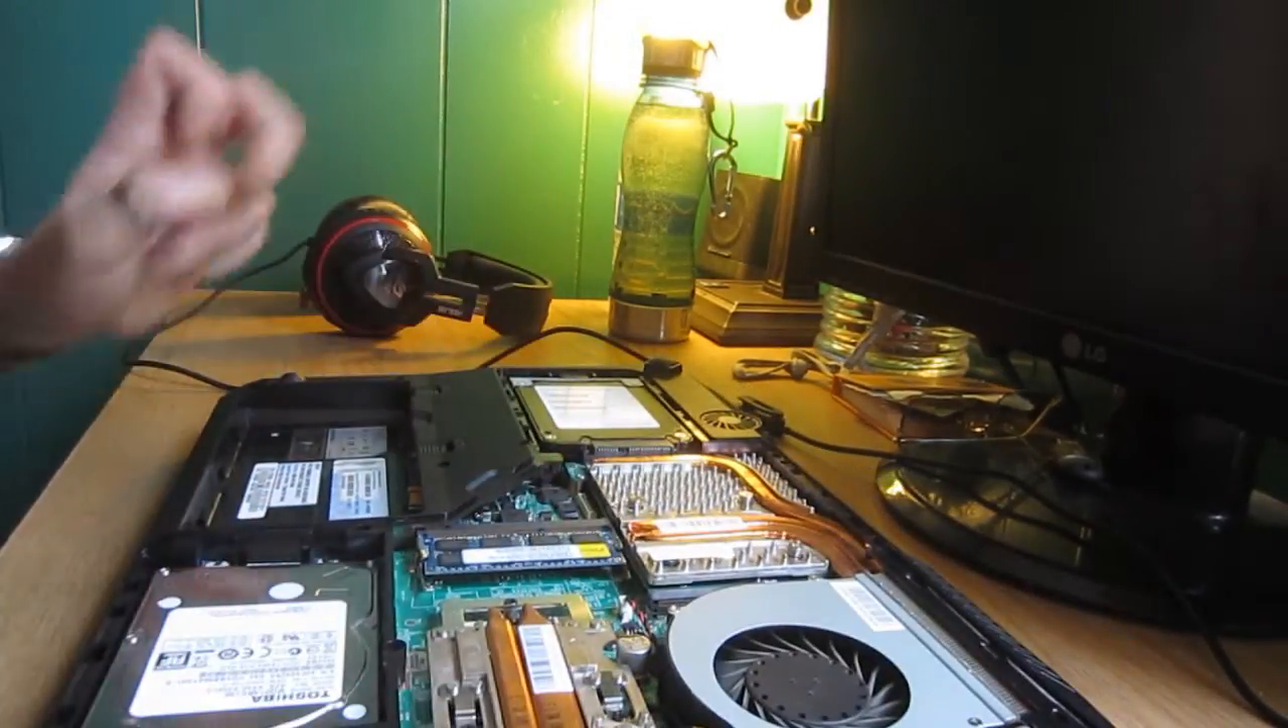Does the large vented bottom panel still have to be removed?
No.